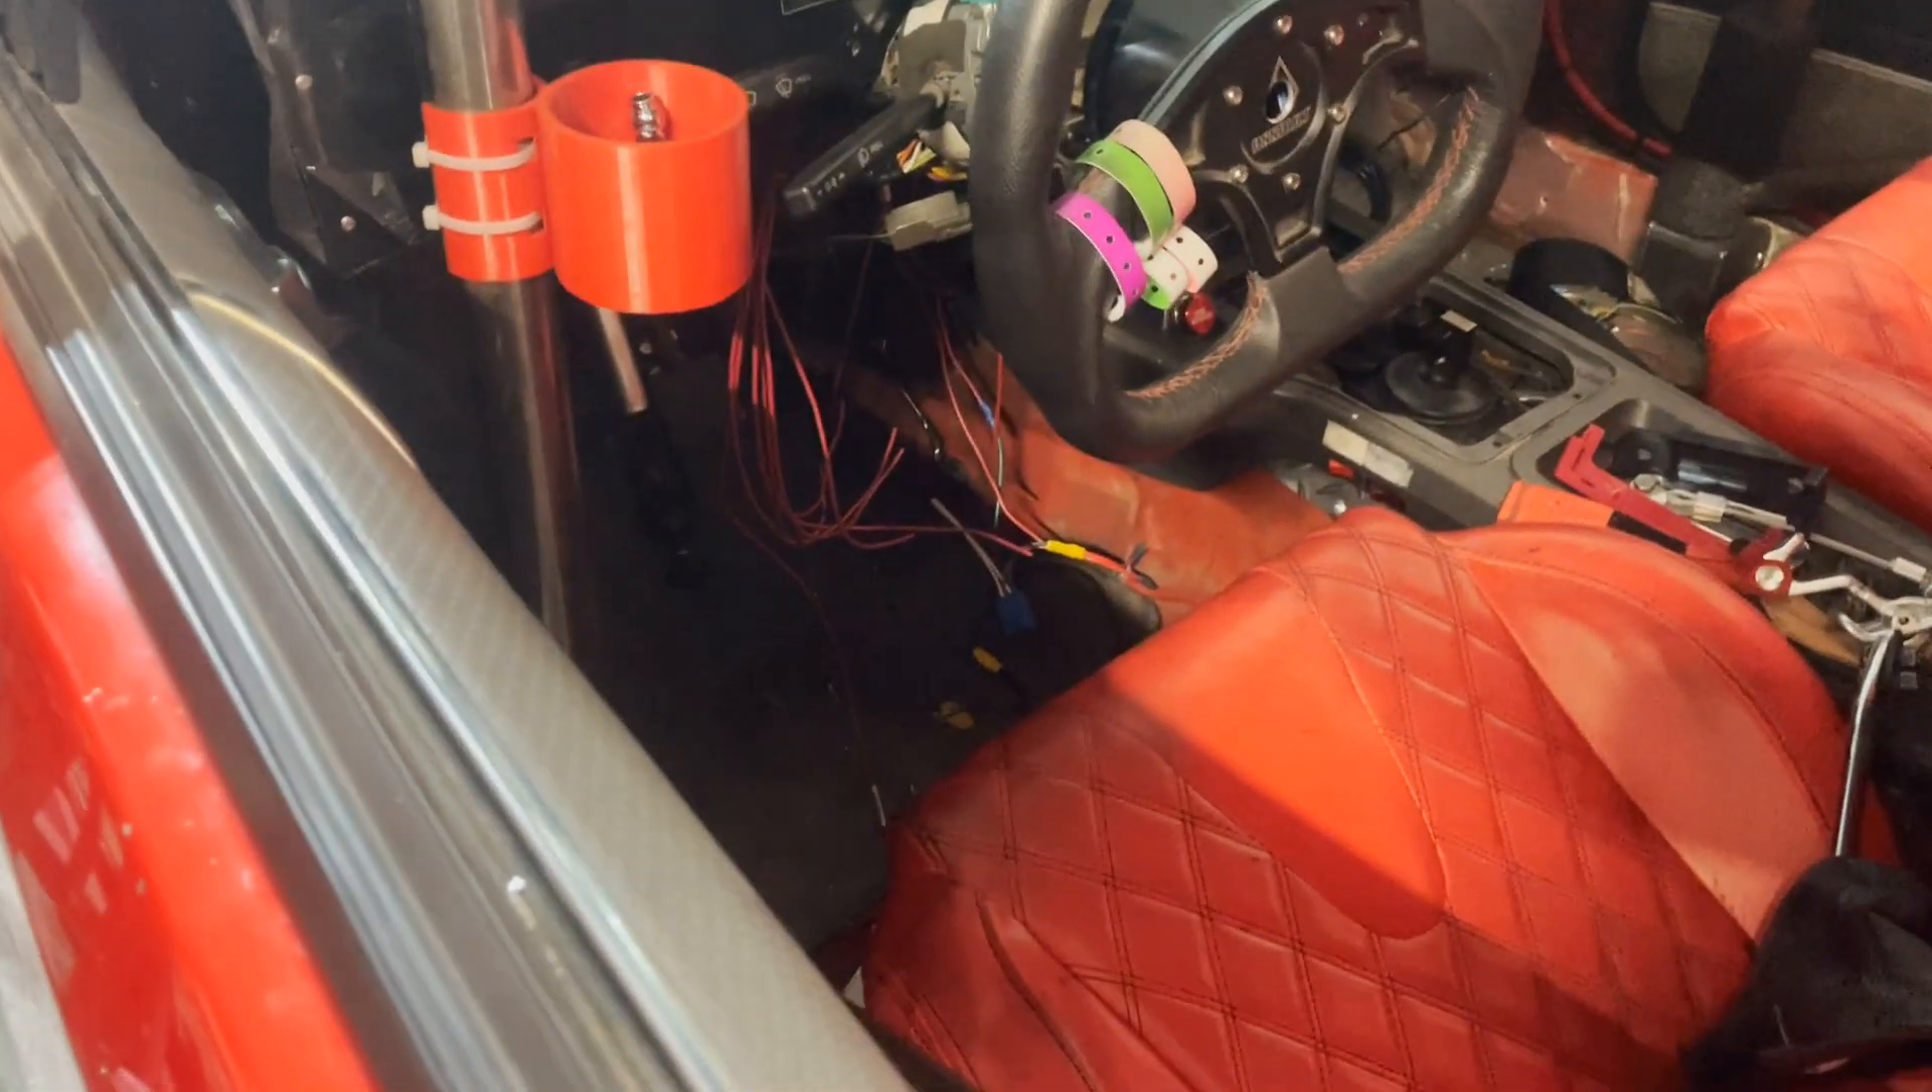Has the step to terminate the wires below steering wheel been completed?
No.